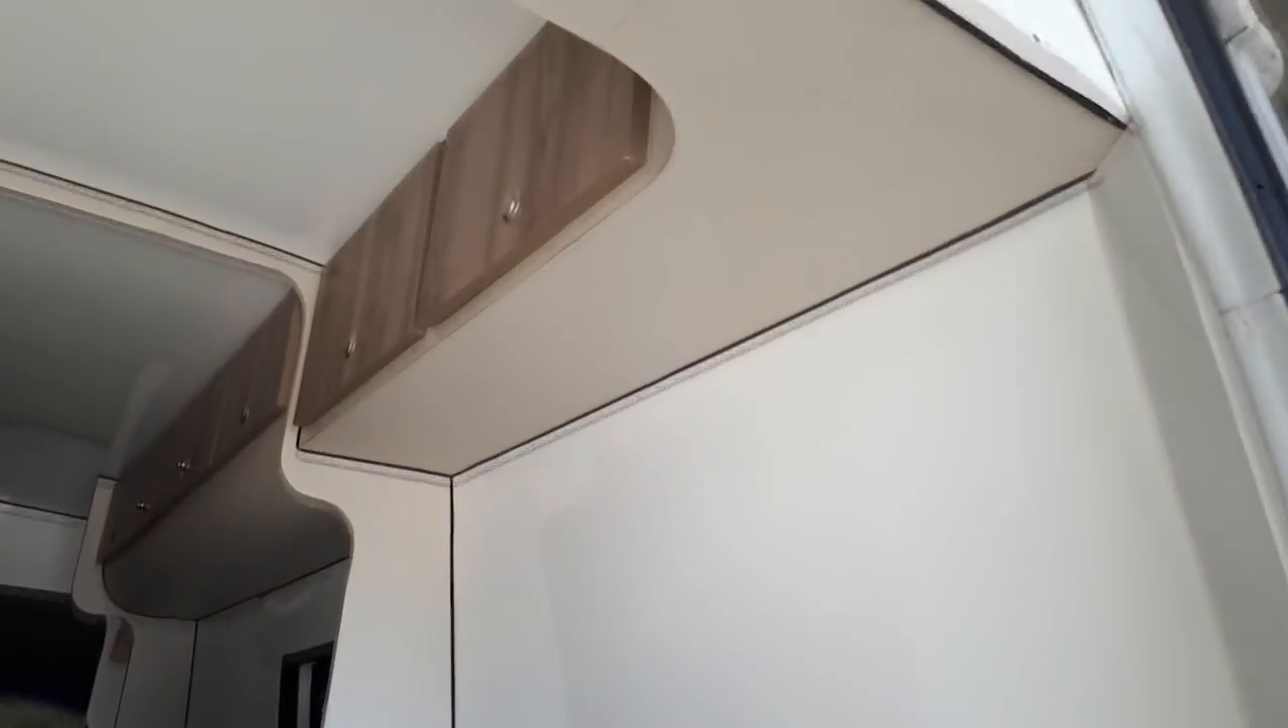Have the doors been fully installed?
Yes.